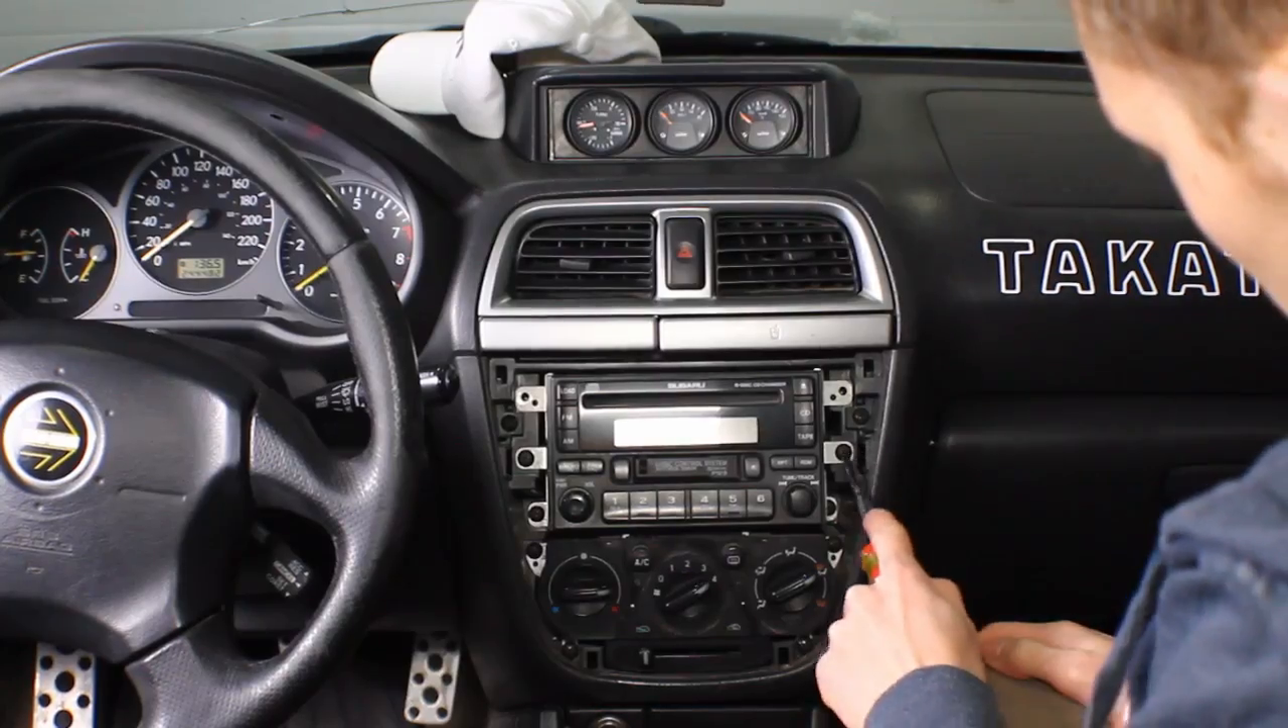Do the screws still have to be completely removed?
Yes.